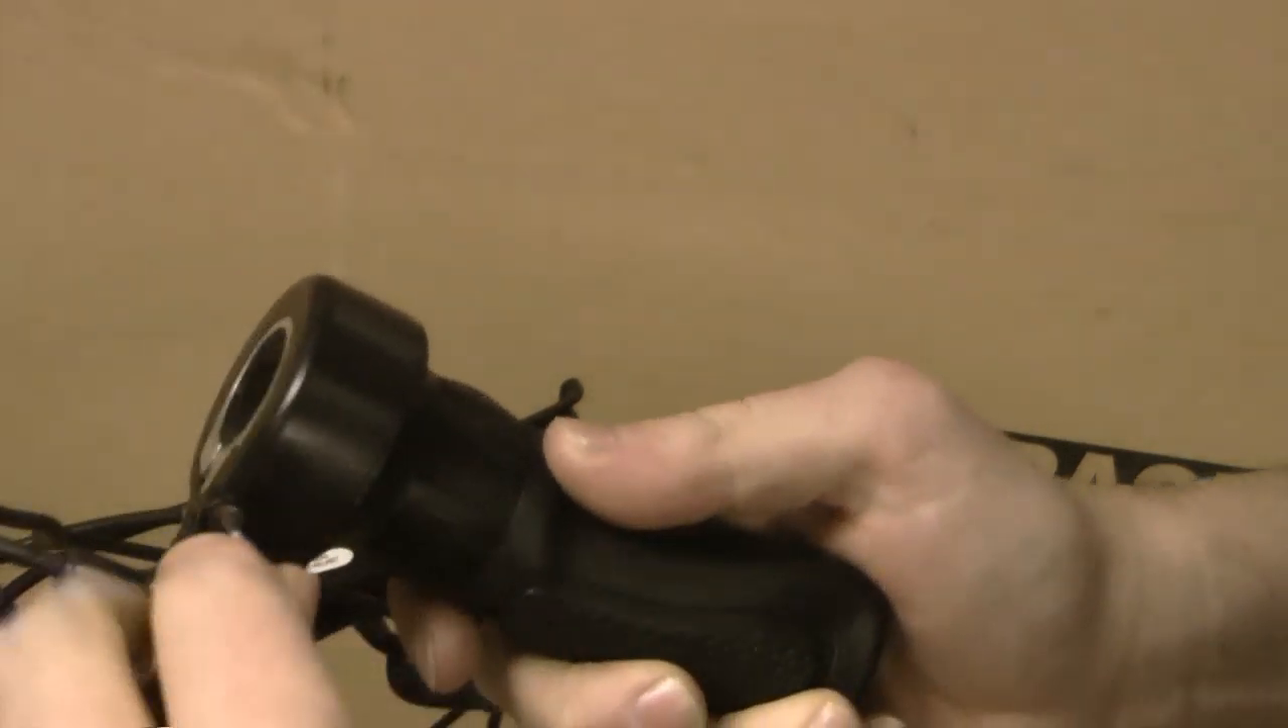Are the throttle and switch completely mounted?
No.